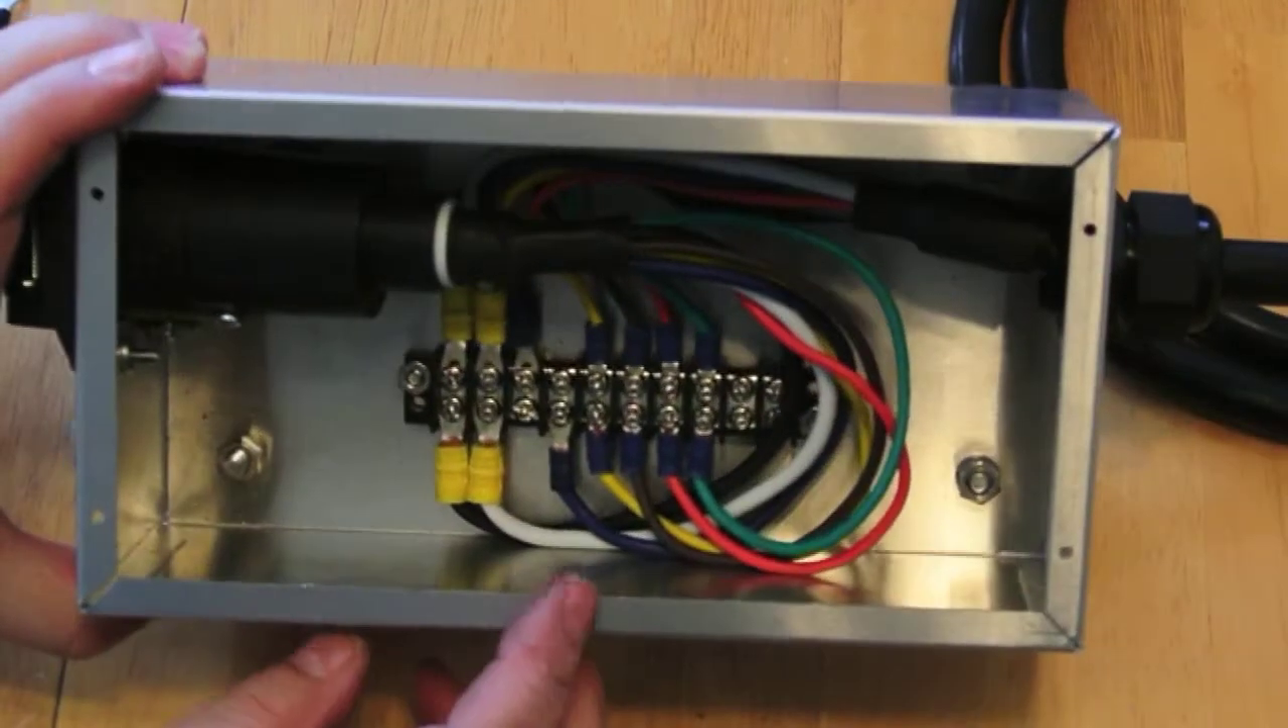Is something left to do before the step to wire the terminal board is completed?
No.